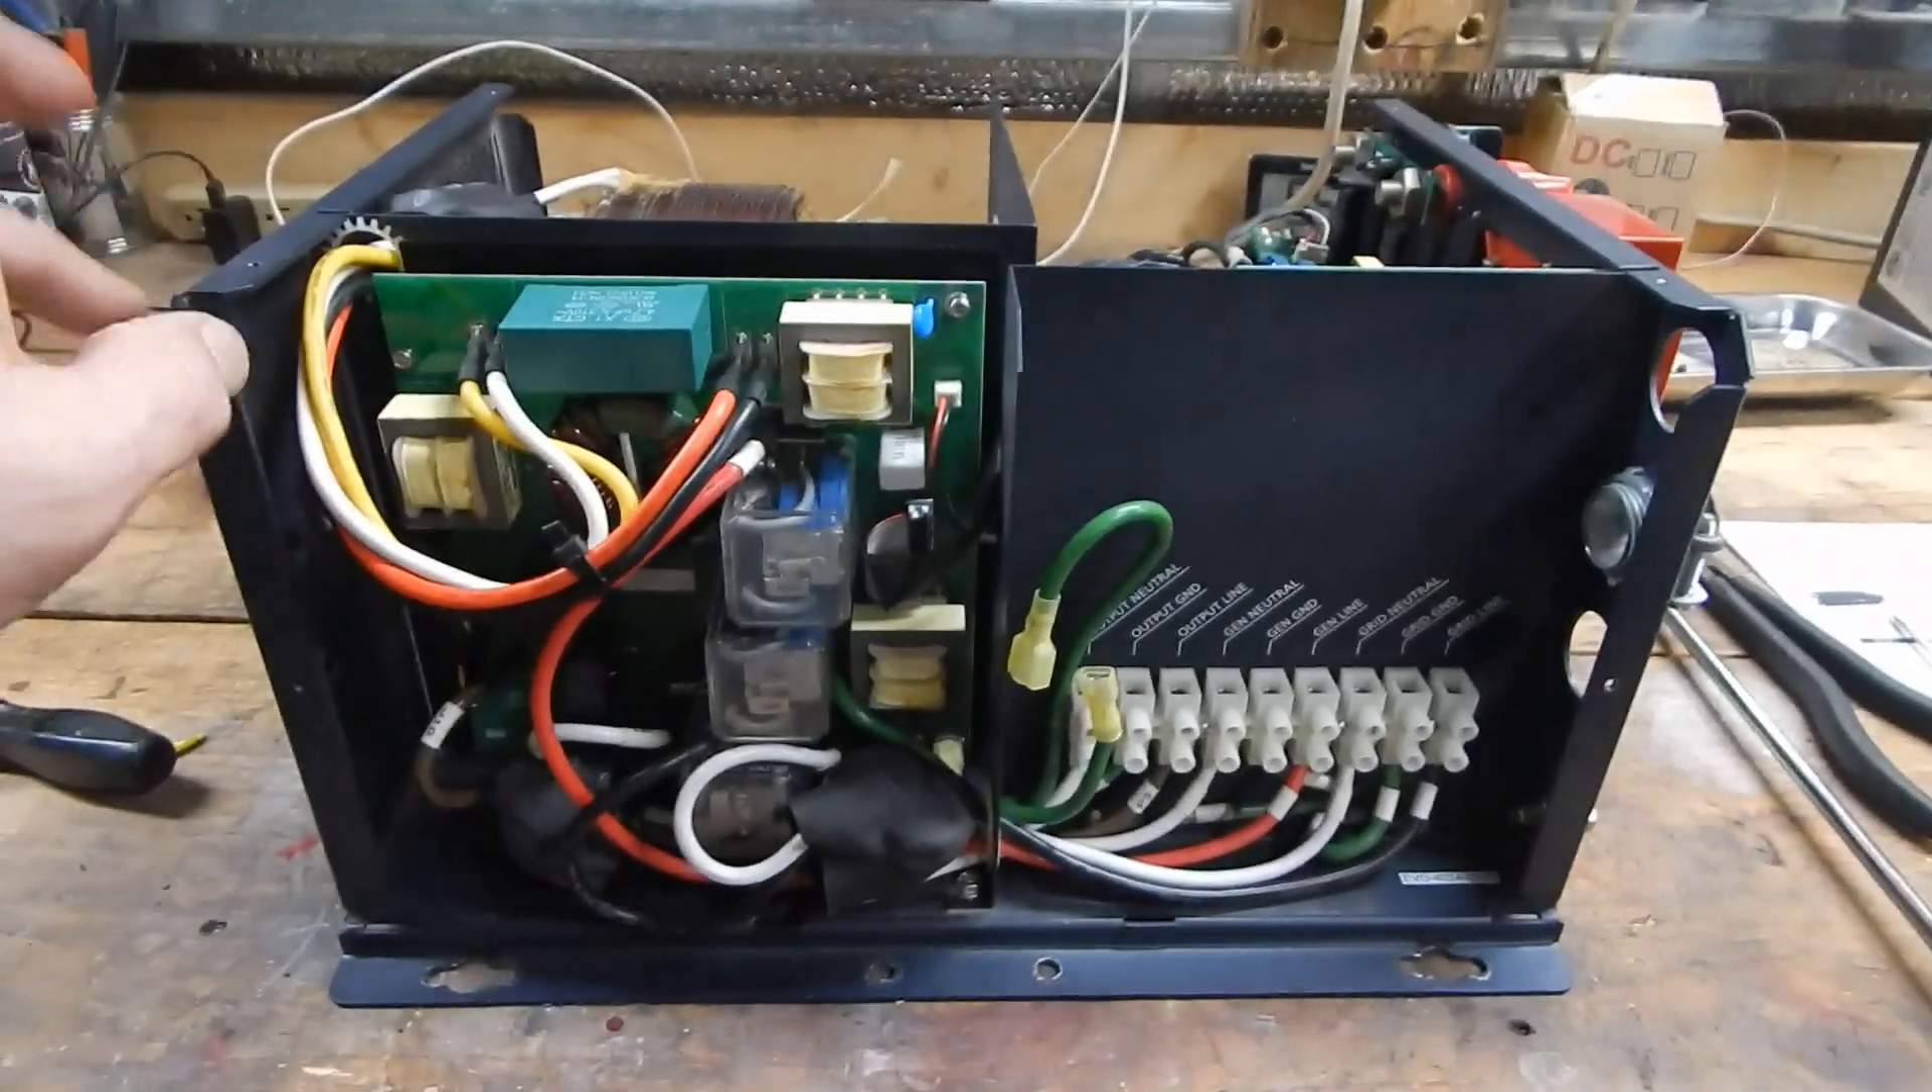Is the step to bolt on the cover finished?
No.